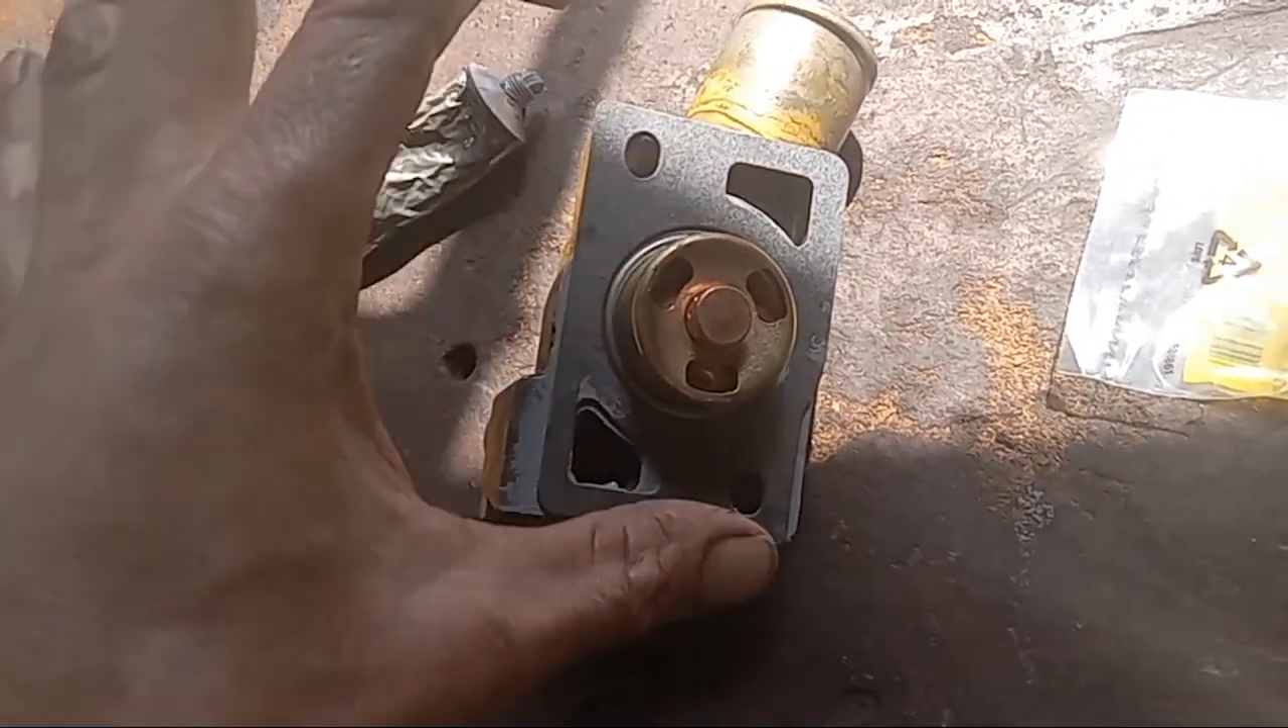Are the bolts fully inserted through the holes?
No.